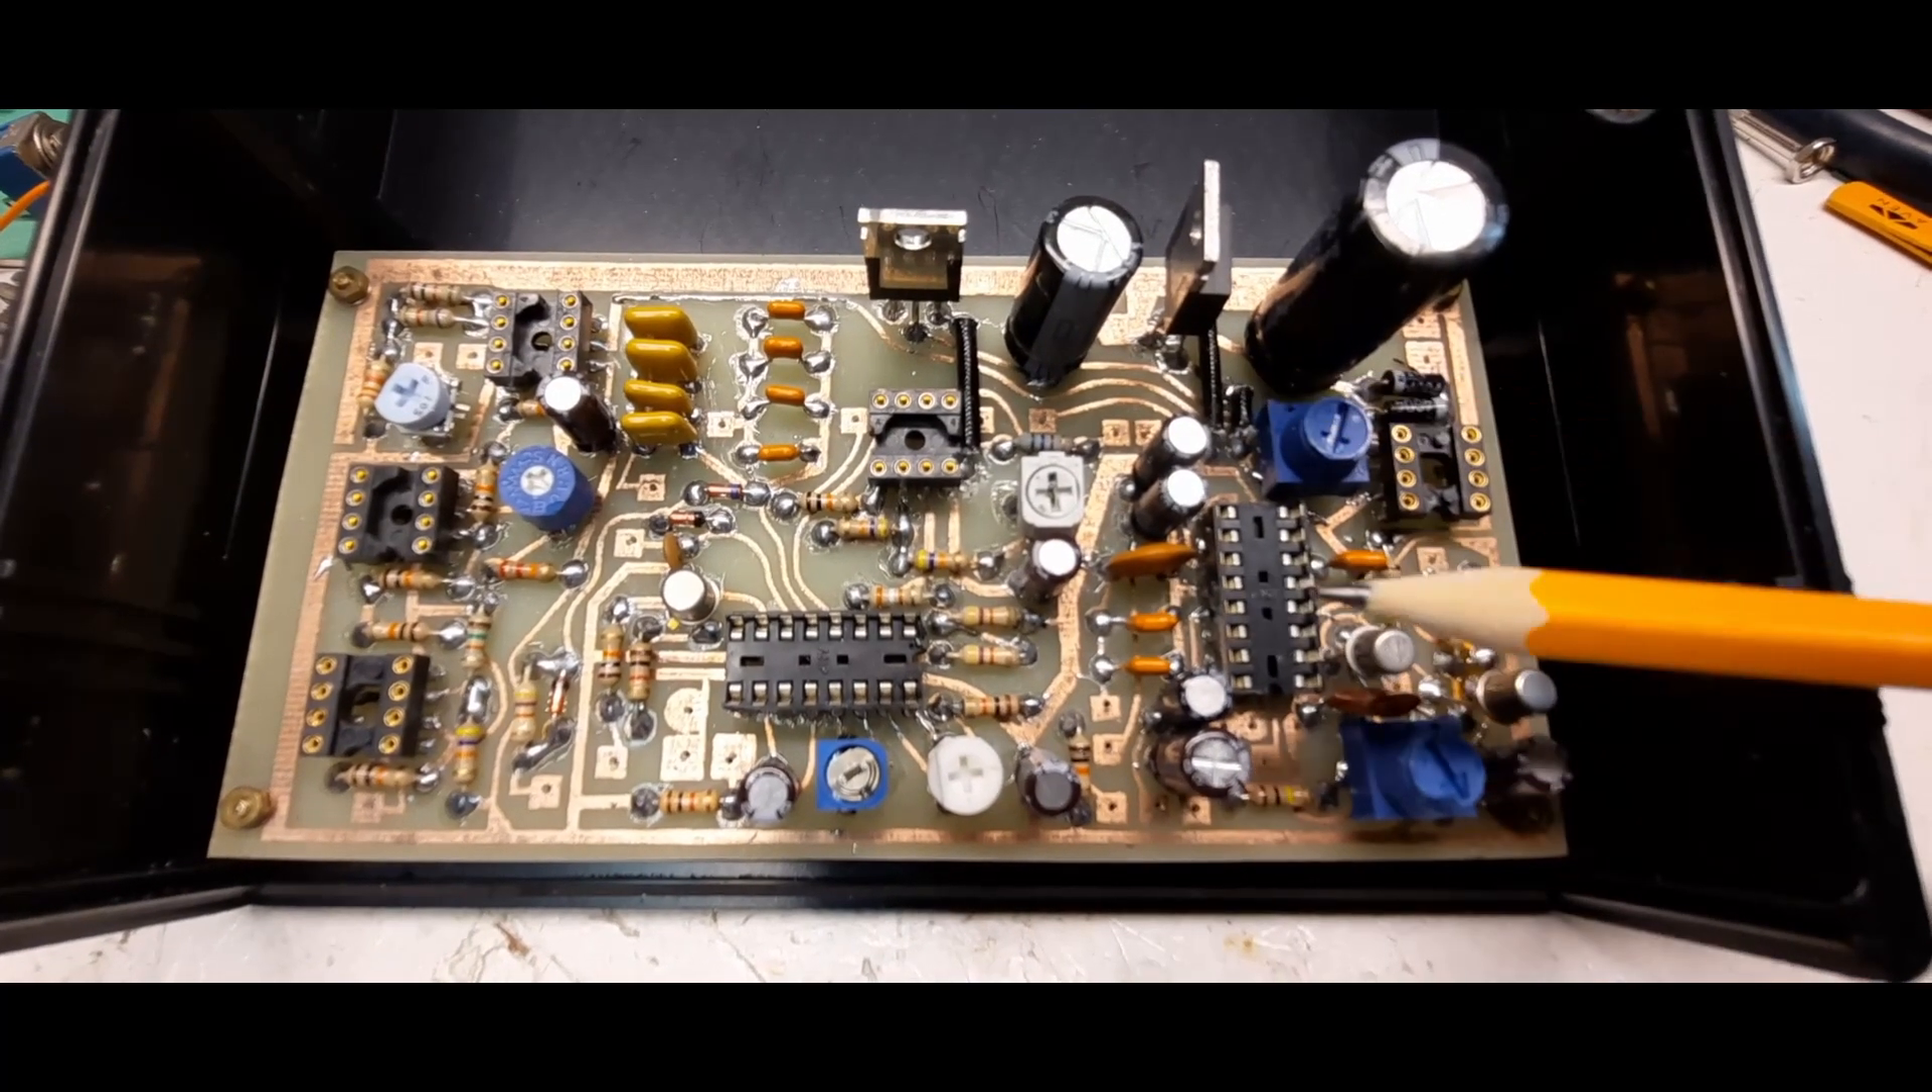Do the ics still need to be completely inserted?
Yes.